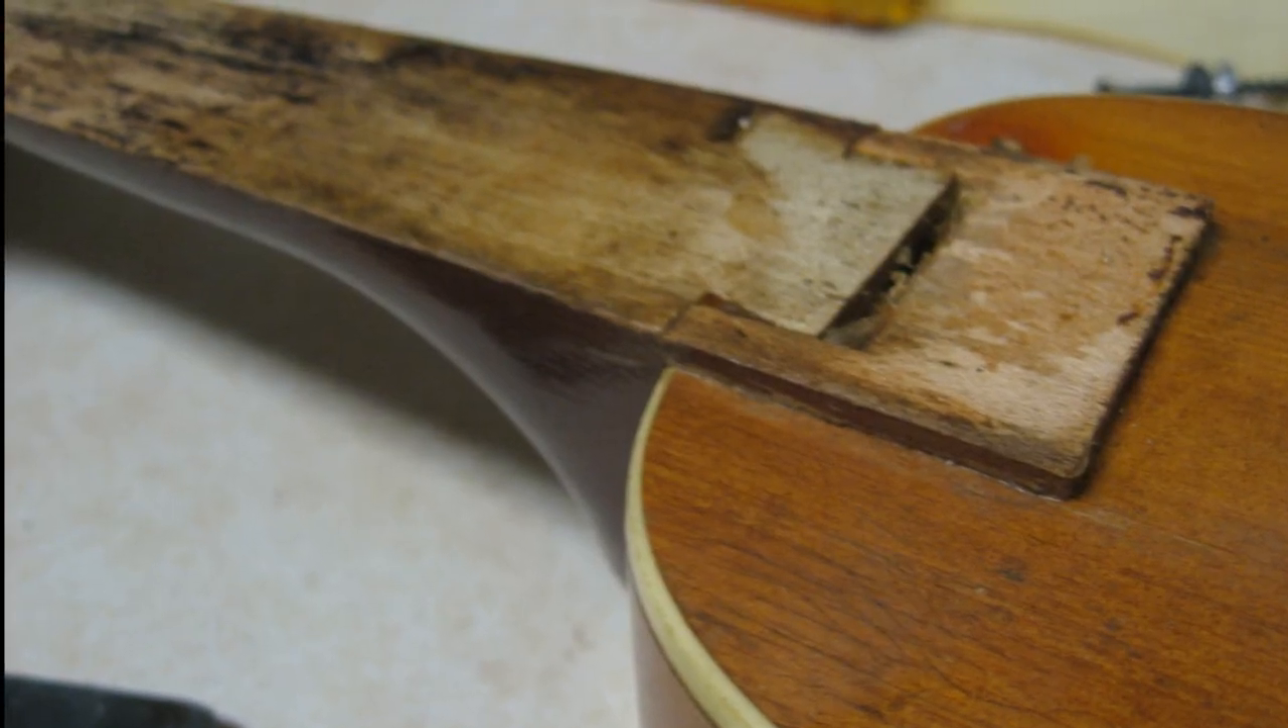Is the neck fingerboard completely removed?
Yes.